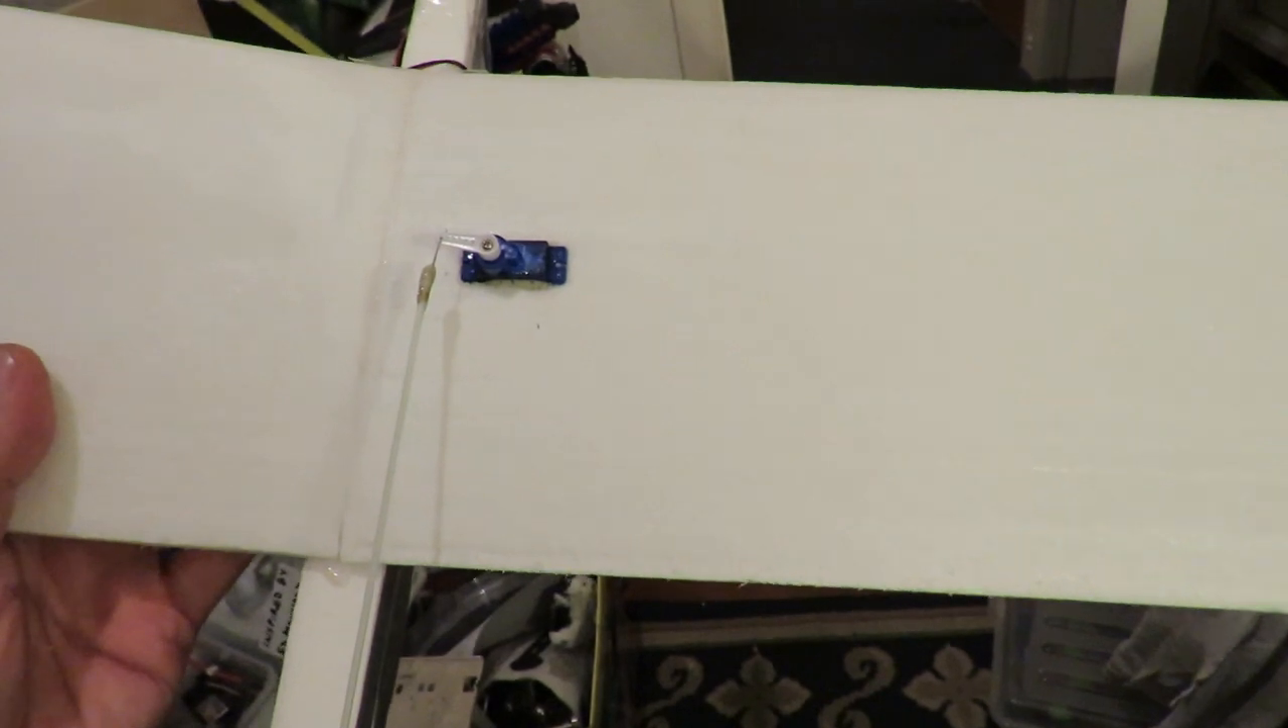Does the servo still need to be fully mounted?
No.